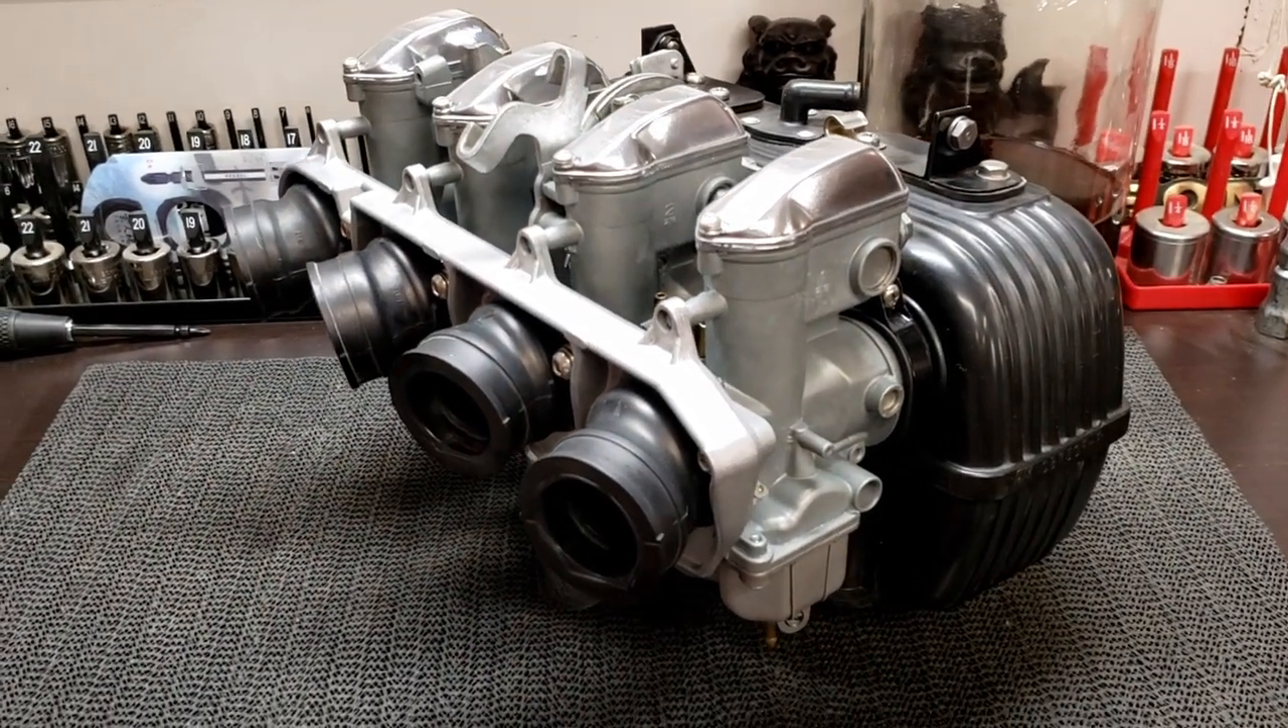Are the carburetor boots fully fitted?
Yes.